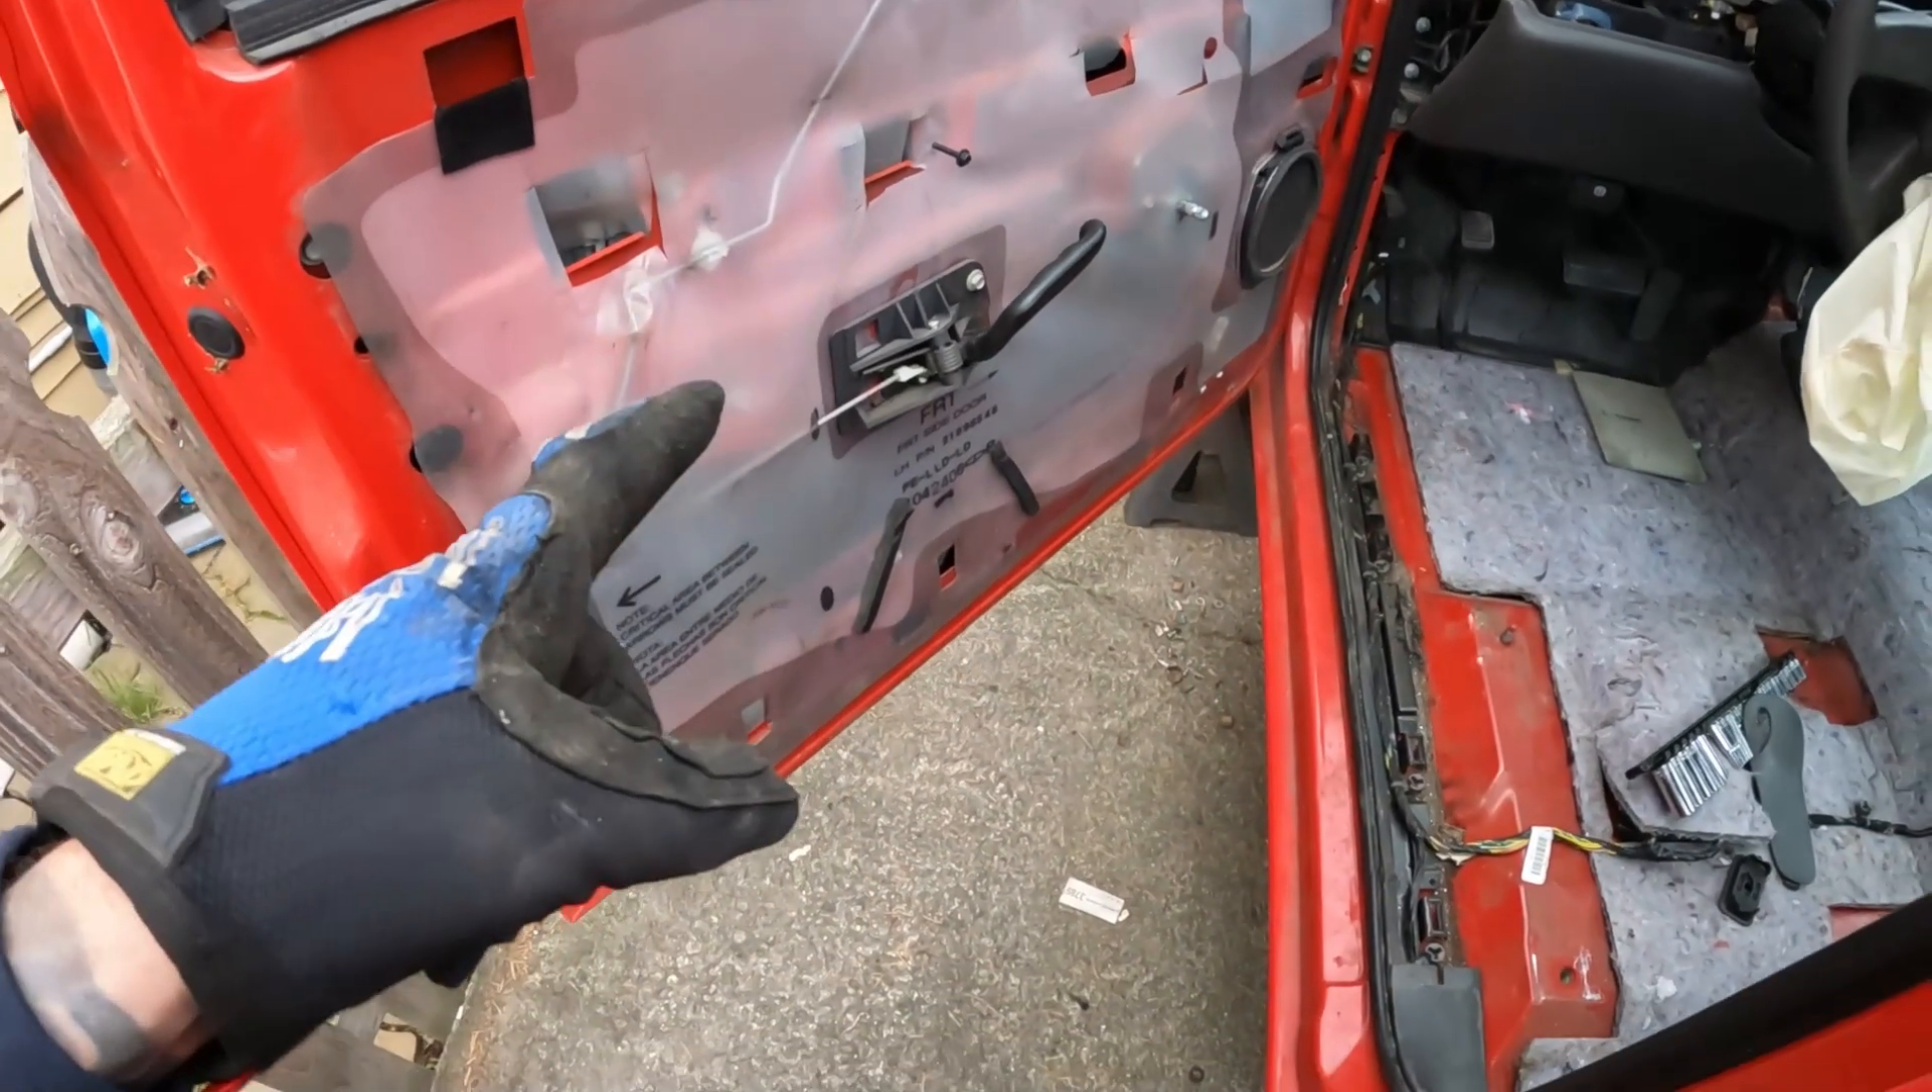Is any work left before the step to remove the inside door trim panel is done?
No.